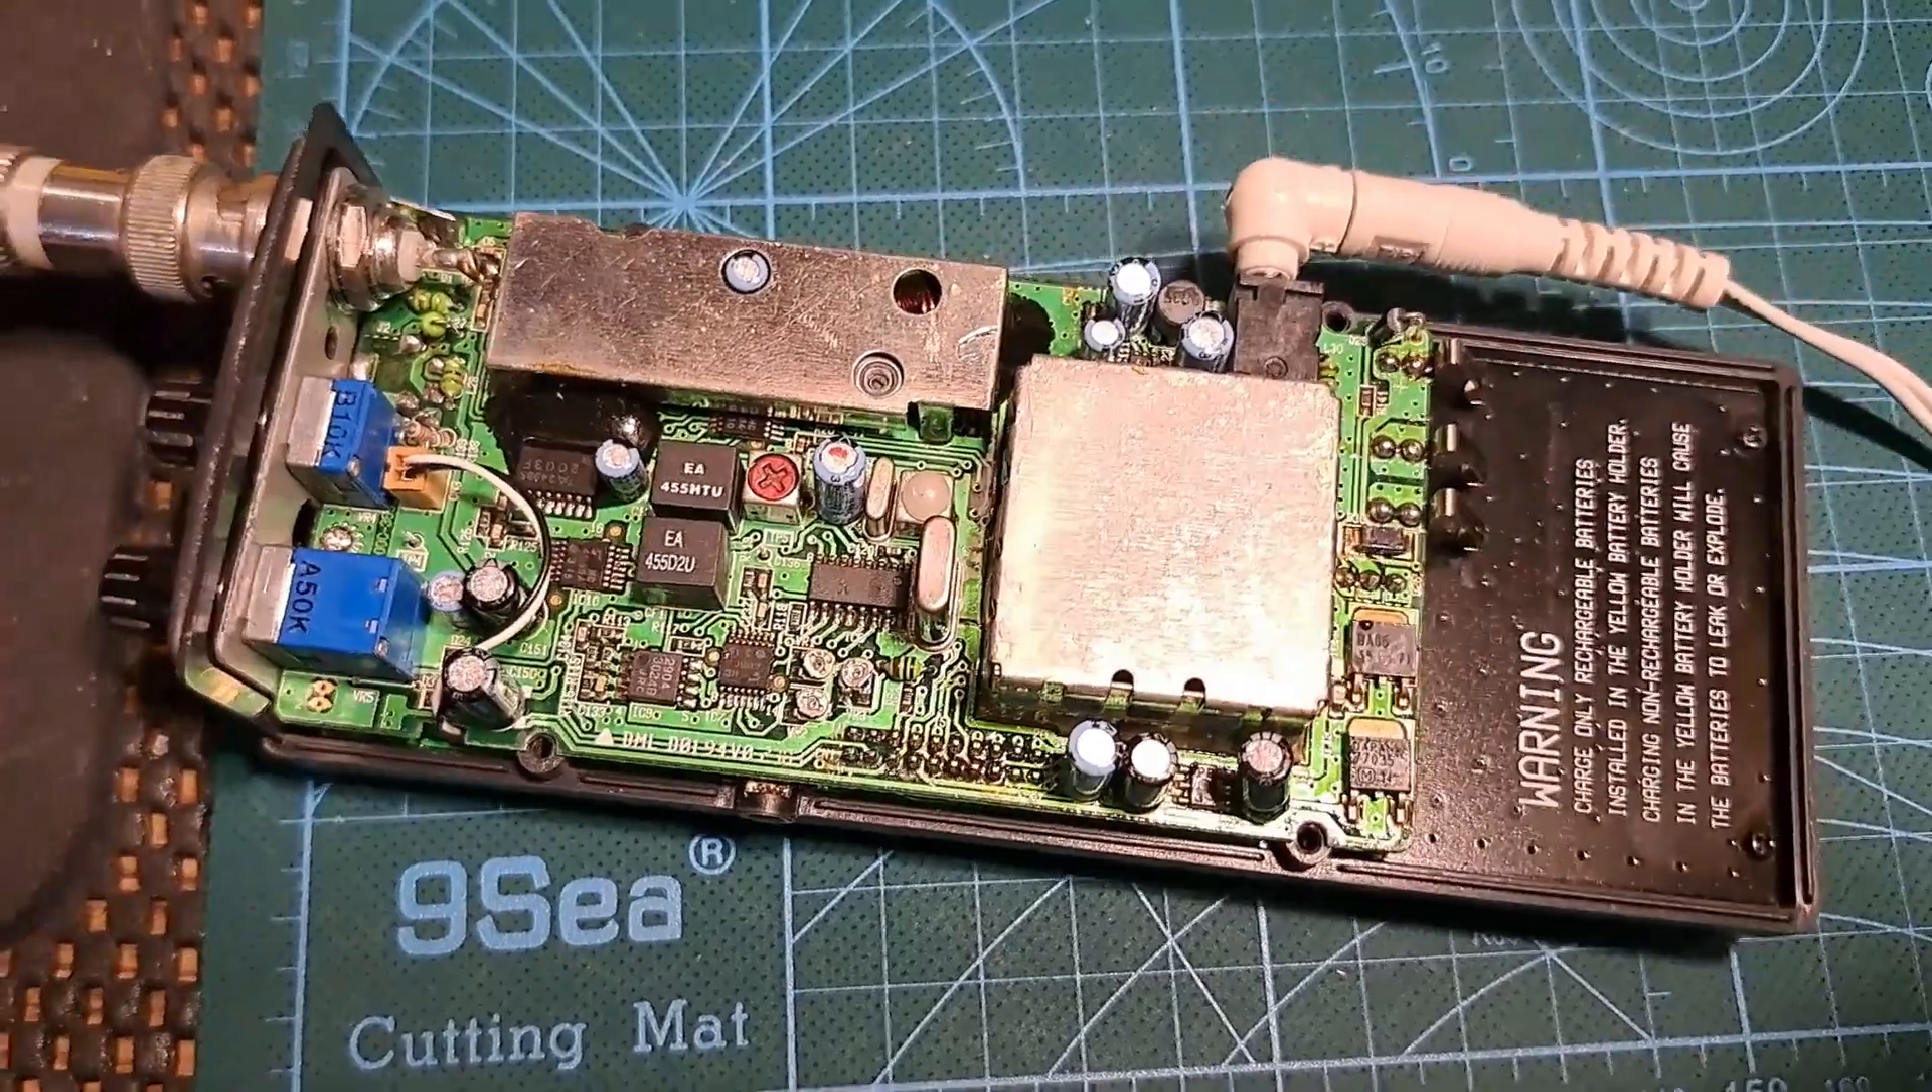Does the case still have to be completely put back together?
Yes.